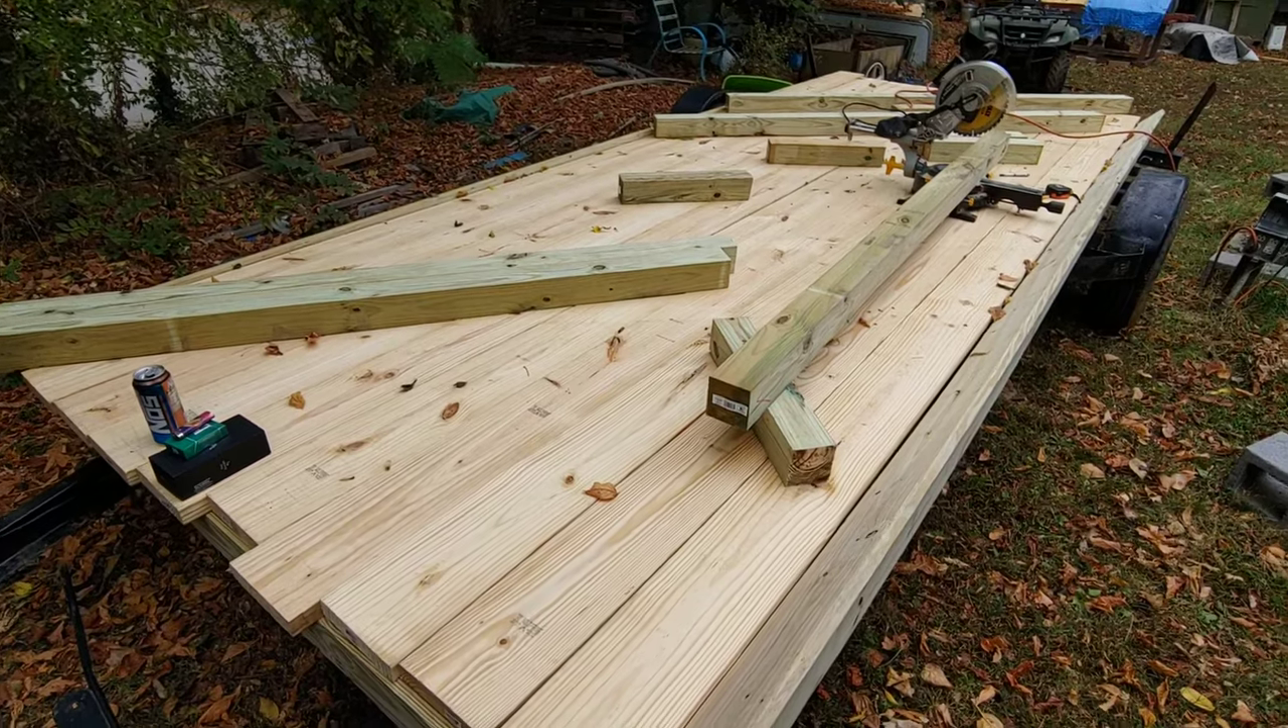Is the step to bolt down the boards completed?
No.